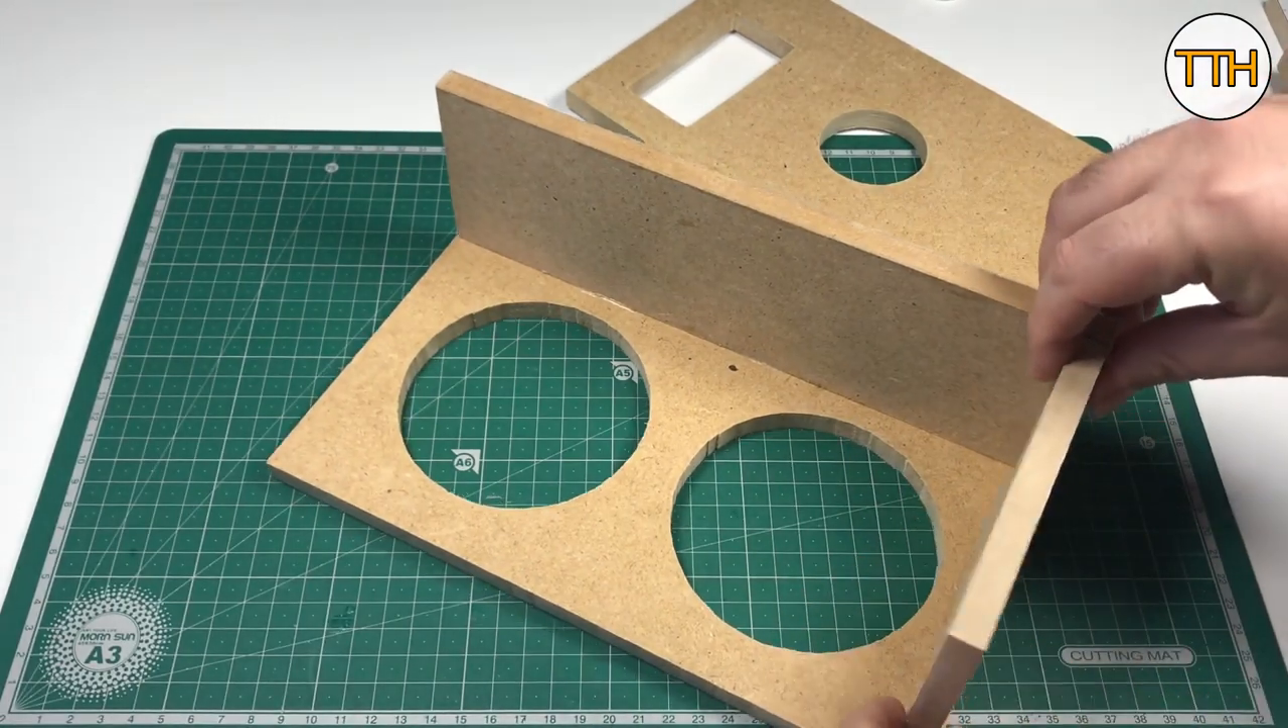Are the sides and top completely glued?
No.